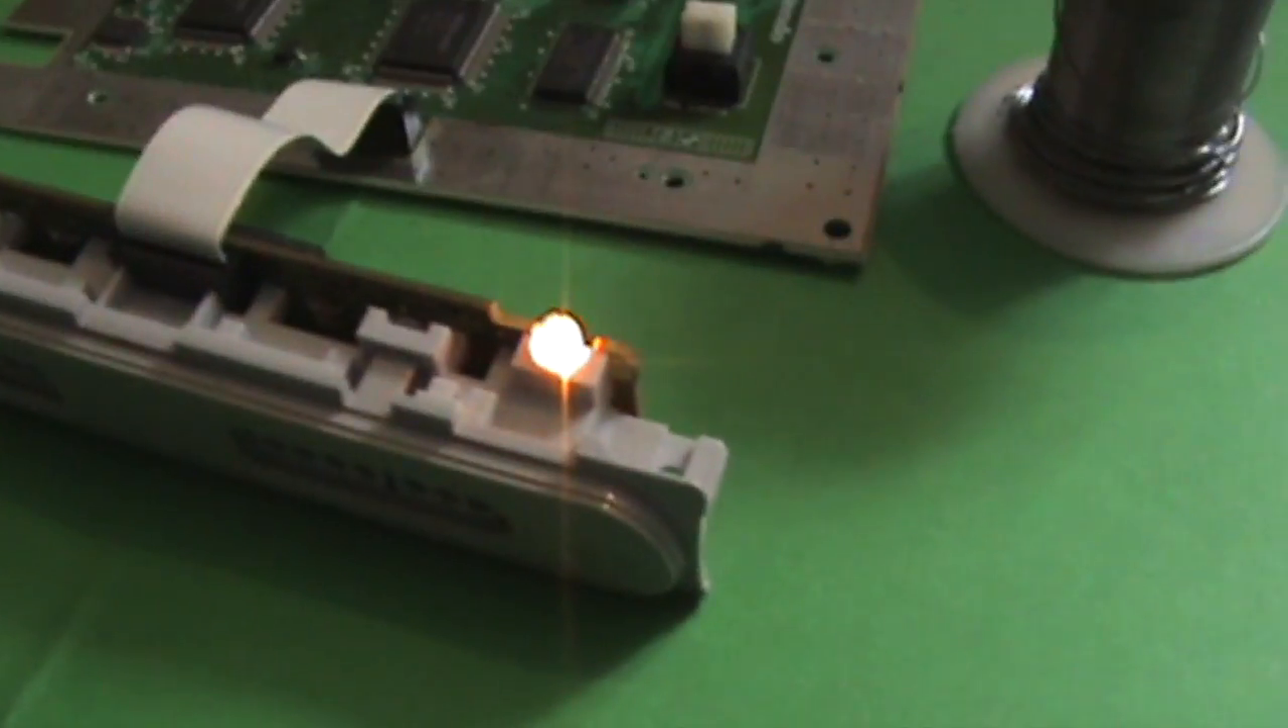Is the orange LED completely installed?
Yes.